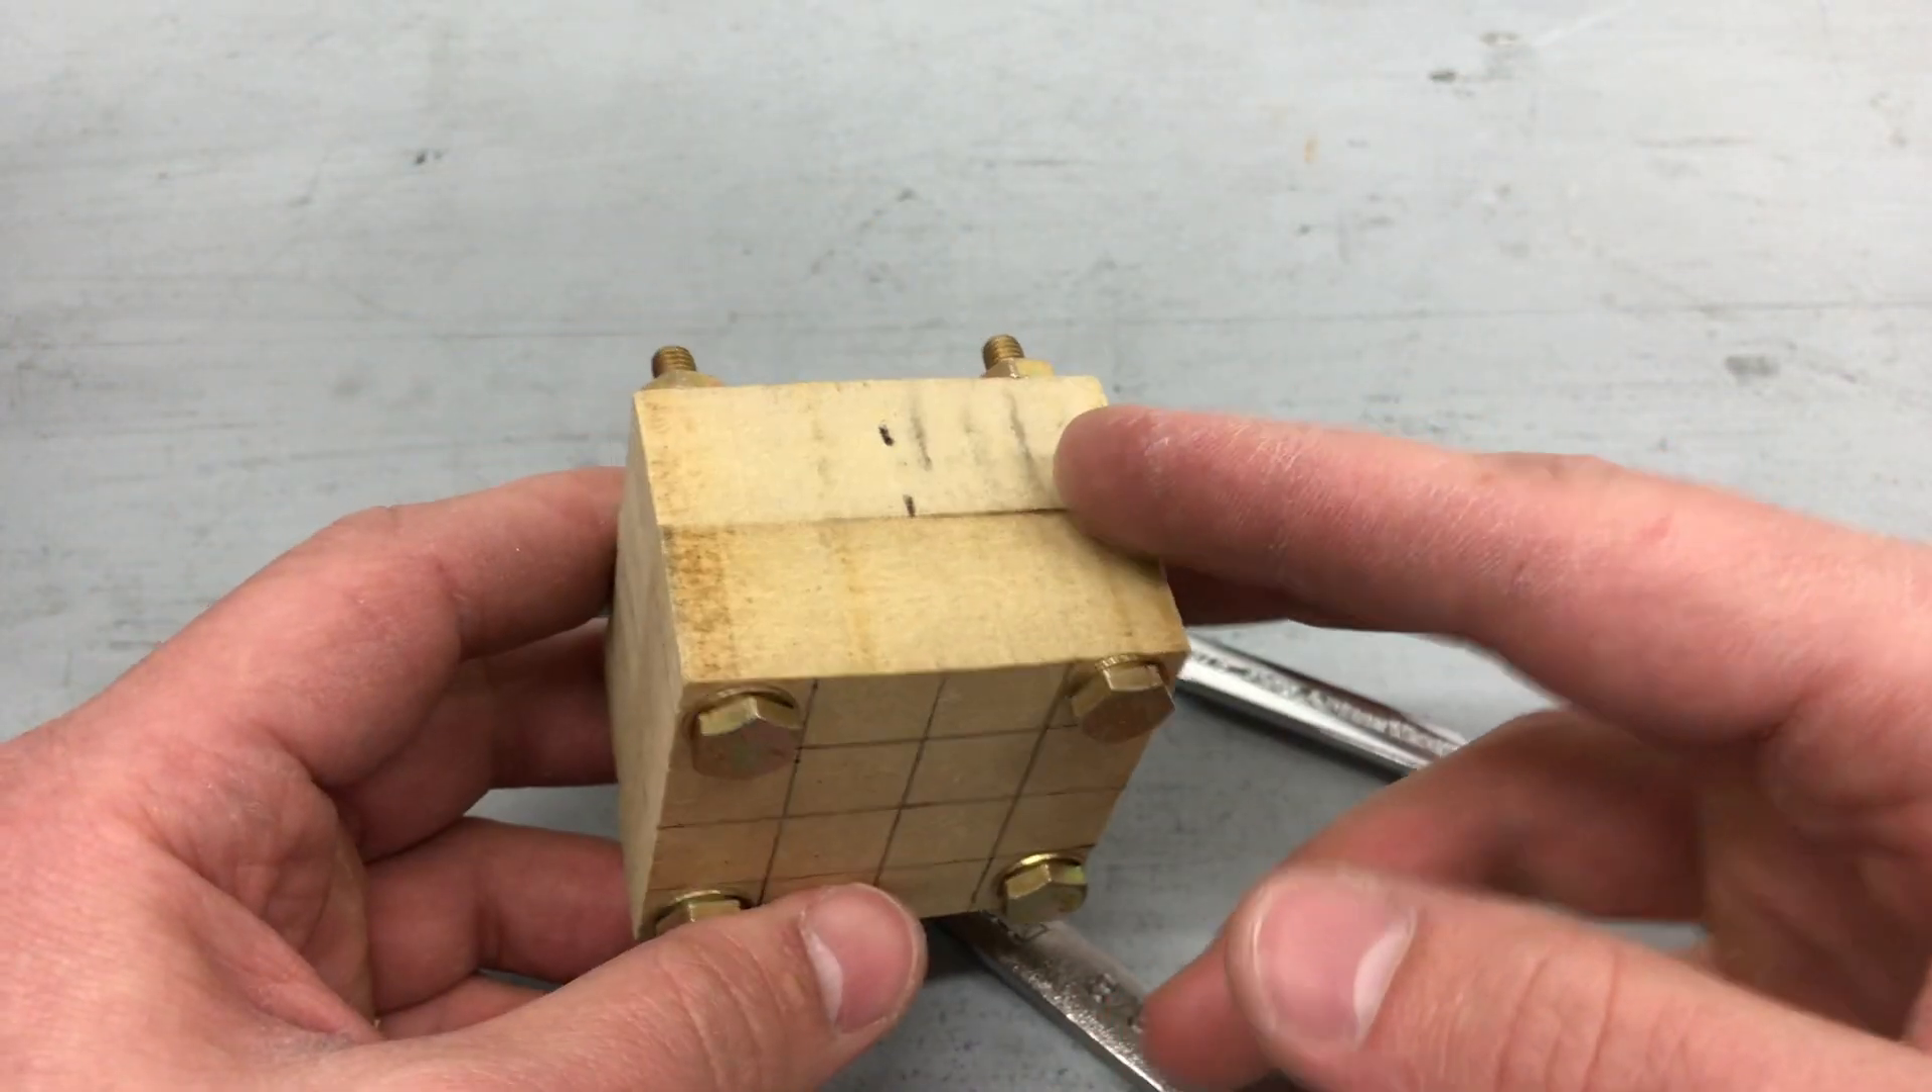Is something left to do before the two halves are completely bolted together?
No.